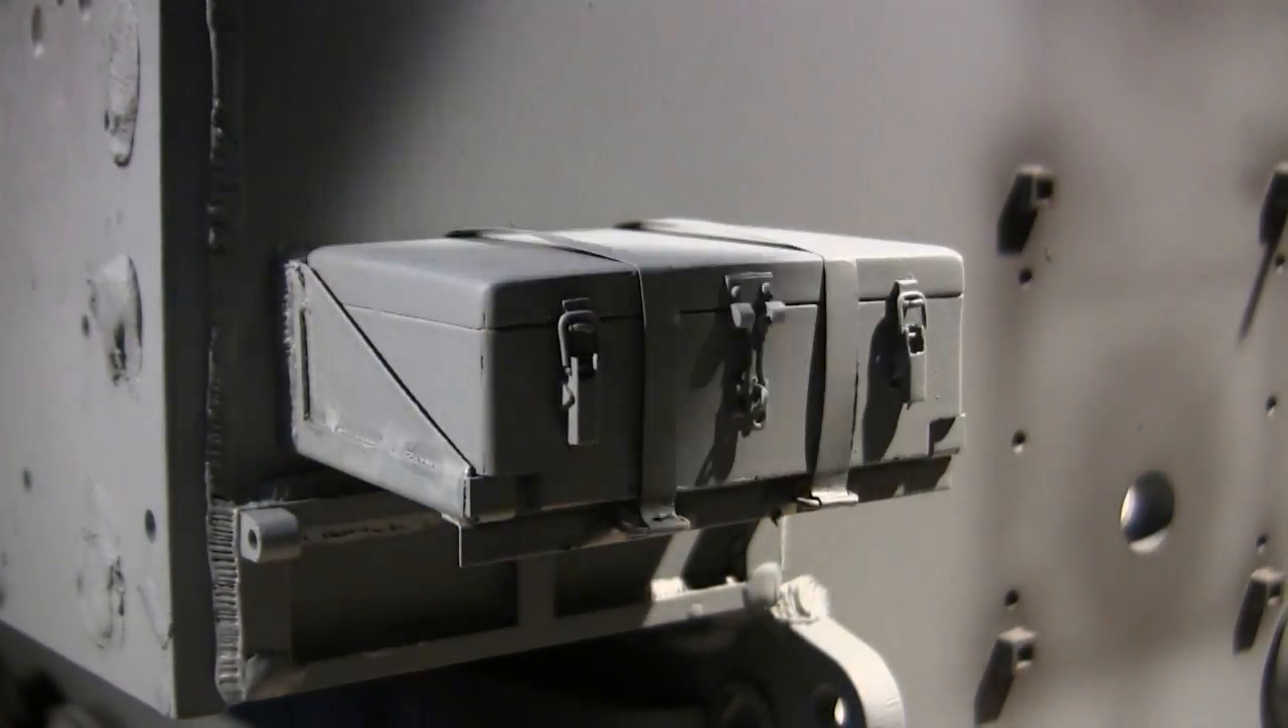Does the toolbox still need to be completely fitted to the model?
No.